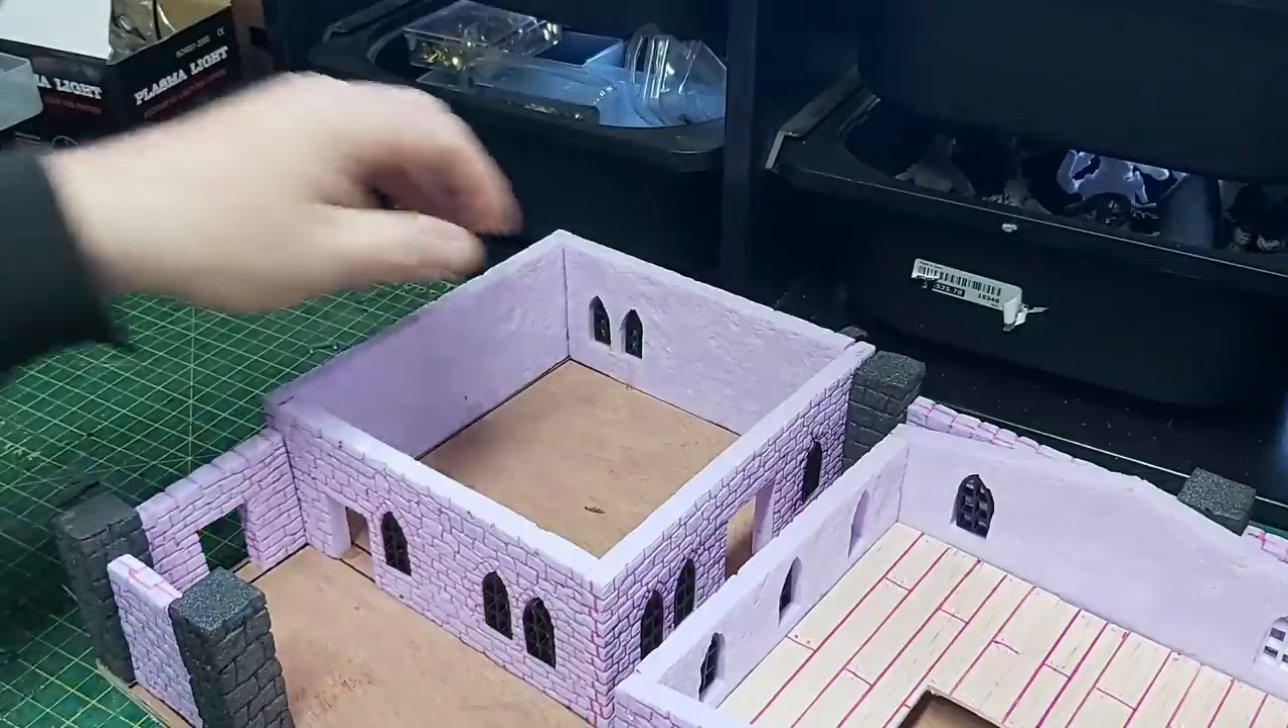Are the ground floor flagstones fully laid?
No.